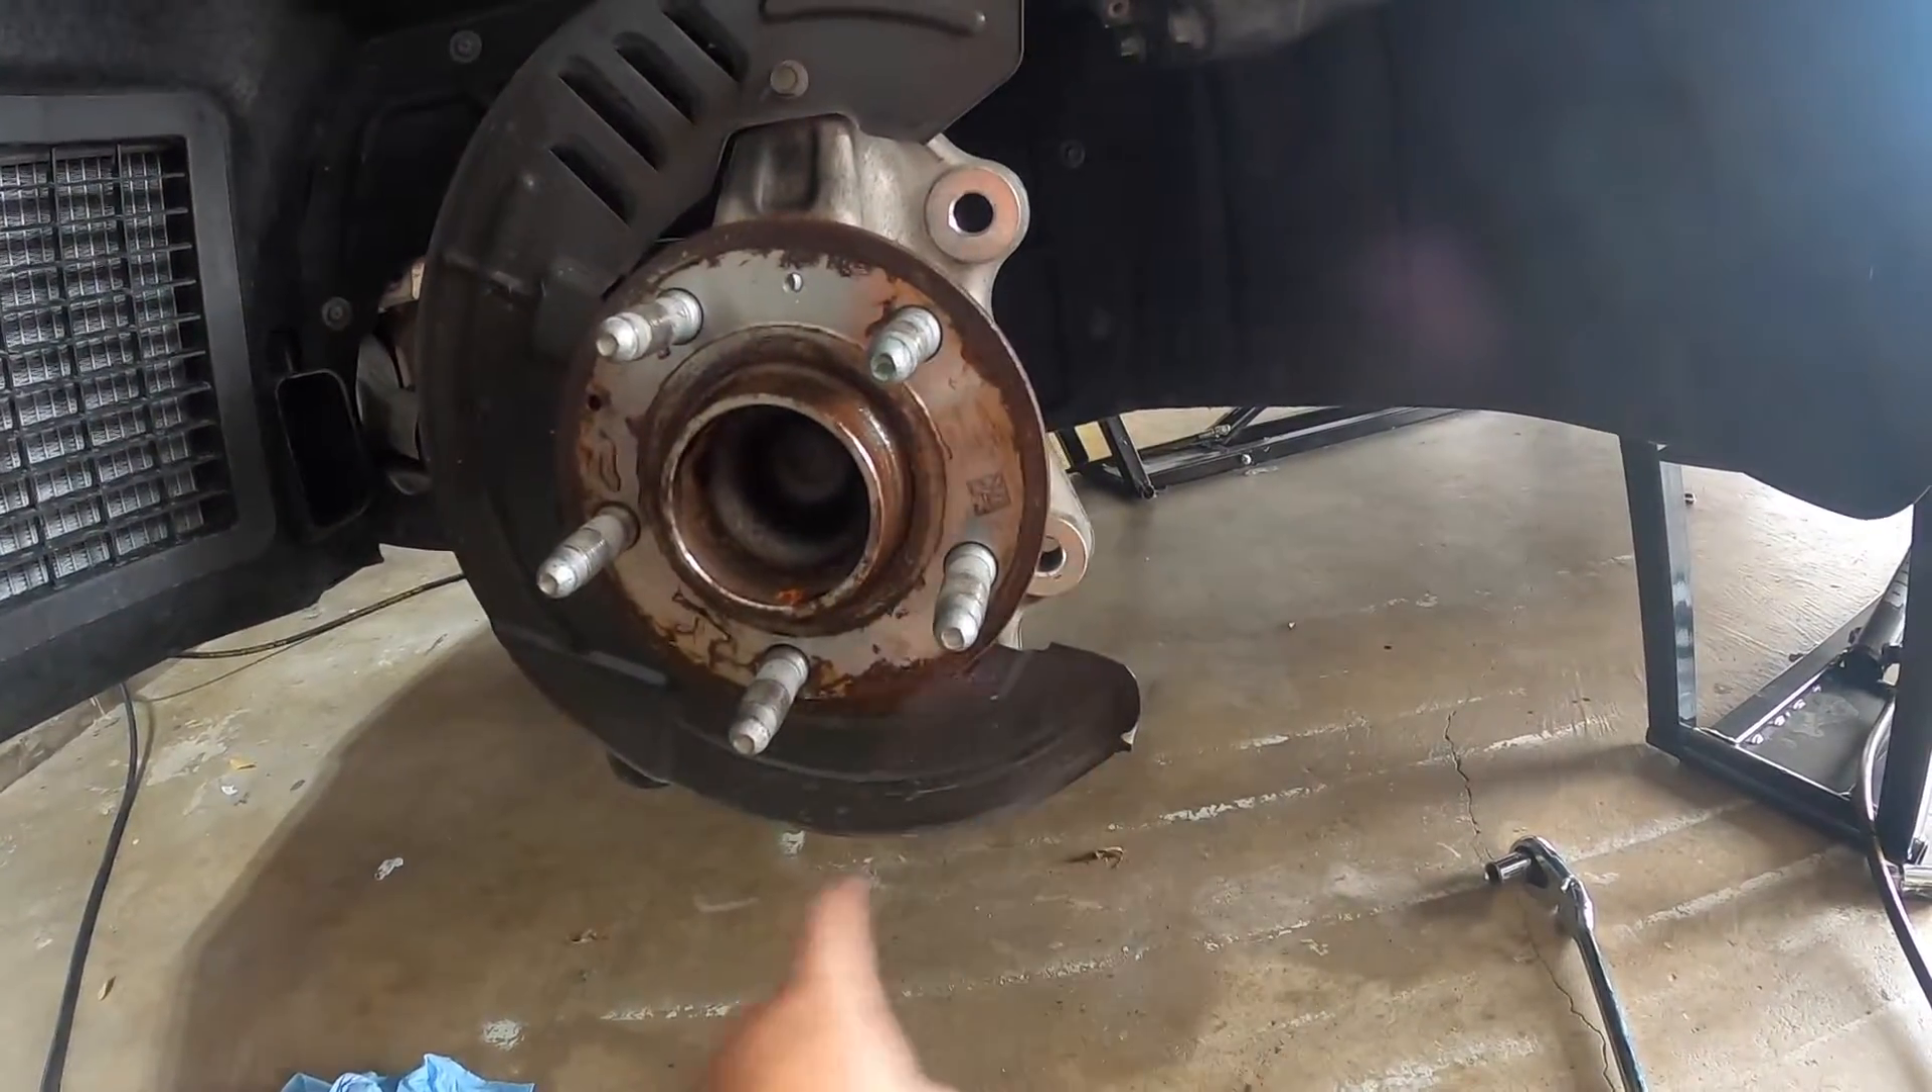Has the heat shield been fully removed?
No.